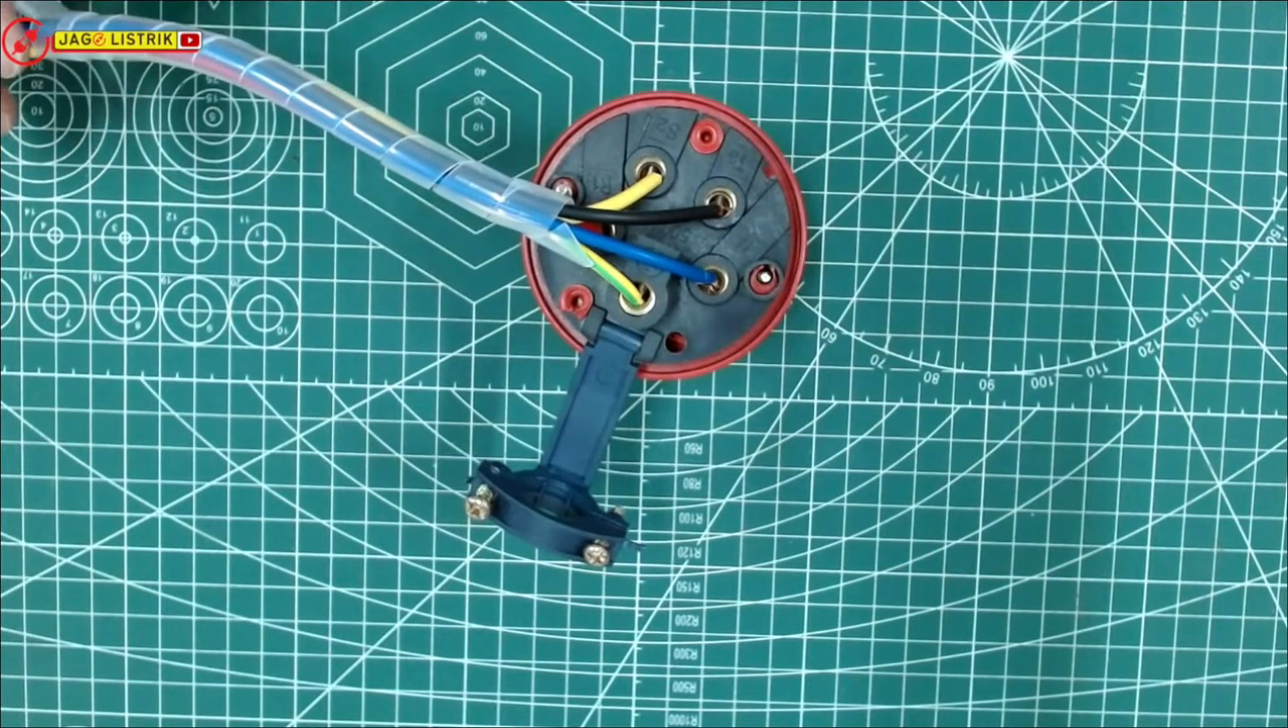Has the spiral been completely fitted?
Yes.